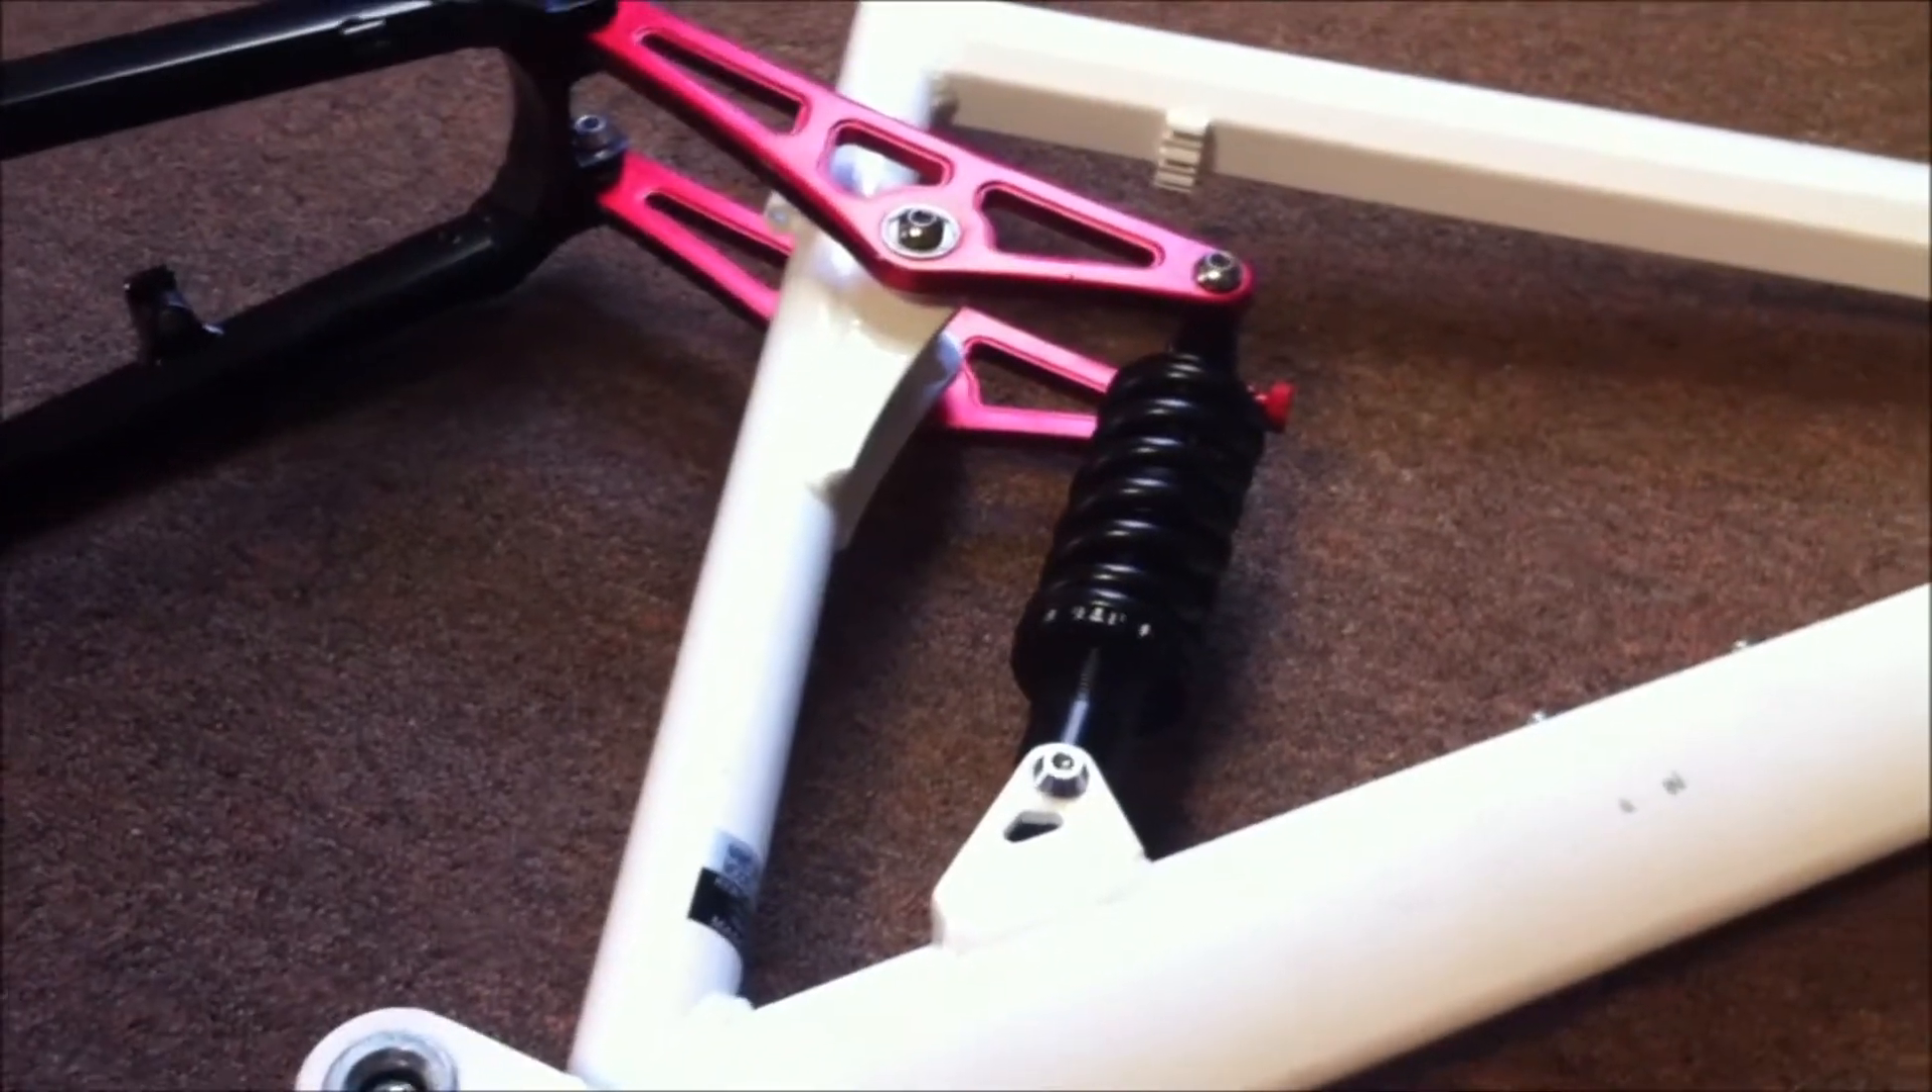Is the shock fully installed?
Yes.